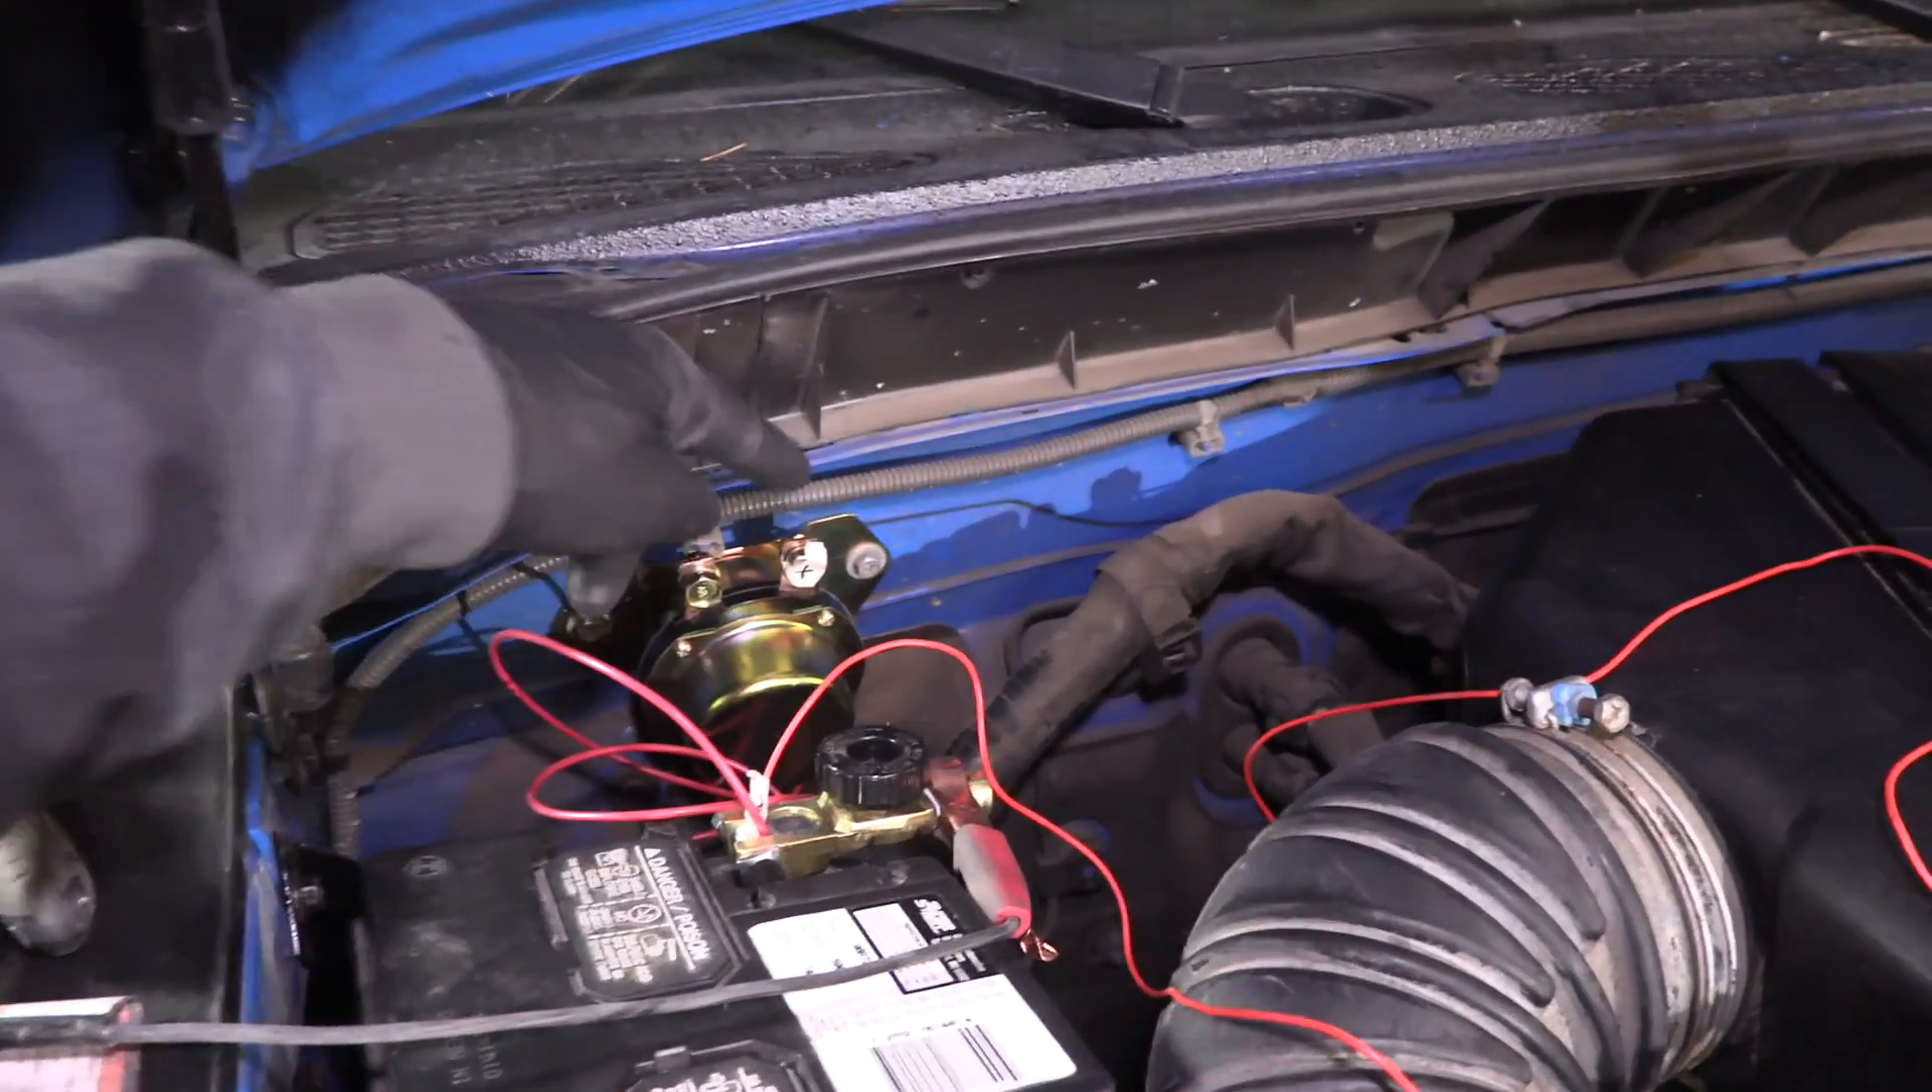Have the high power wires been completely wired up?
No.